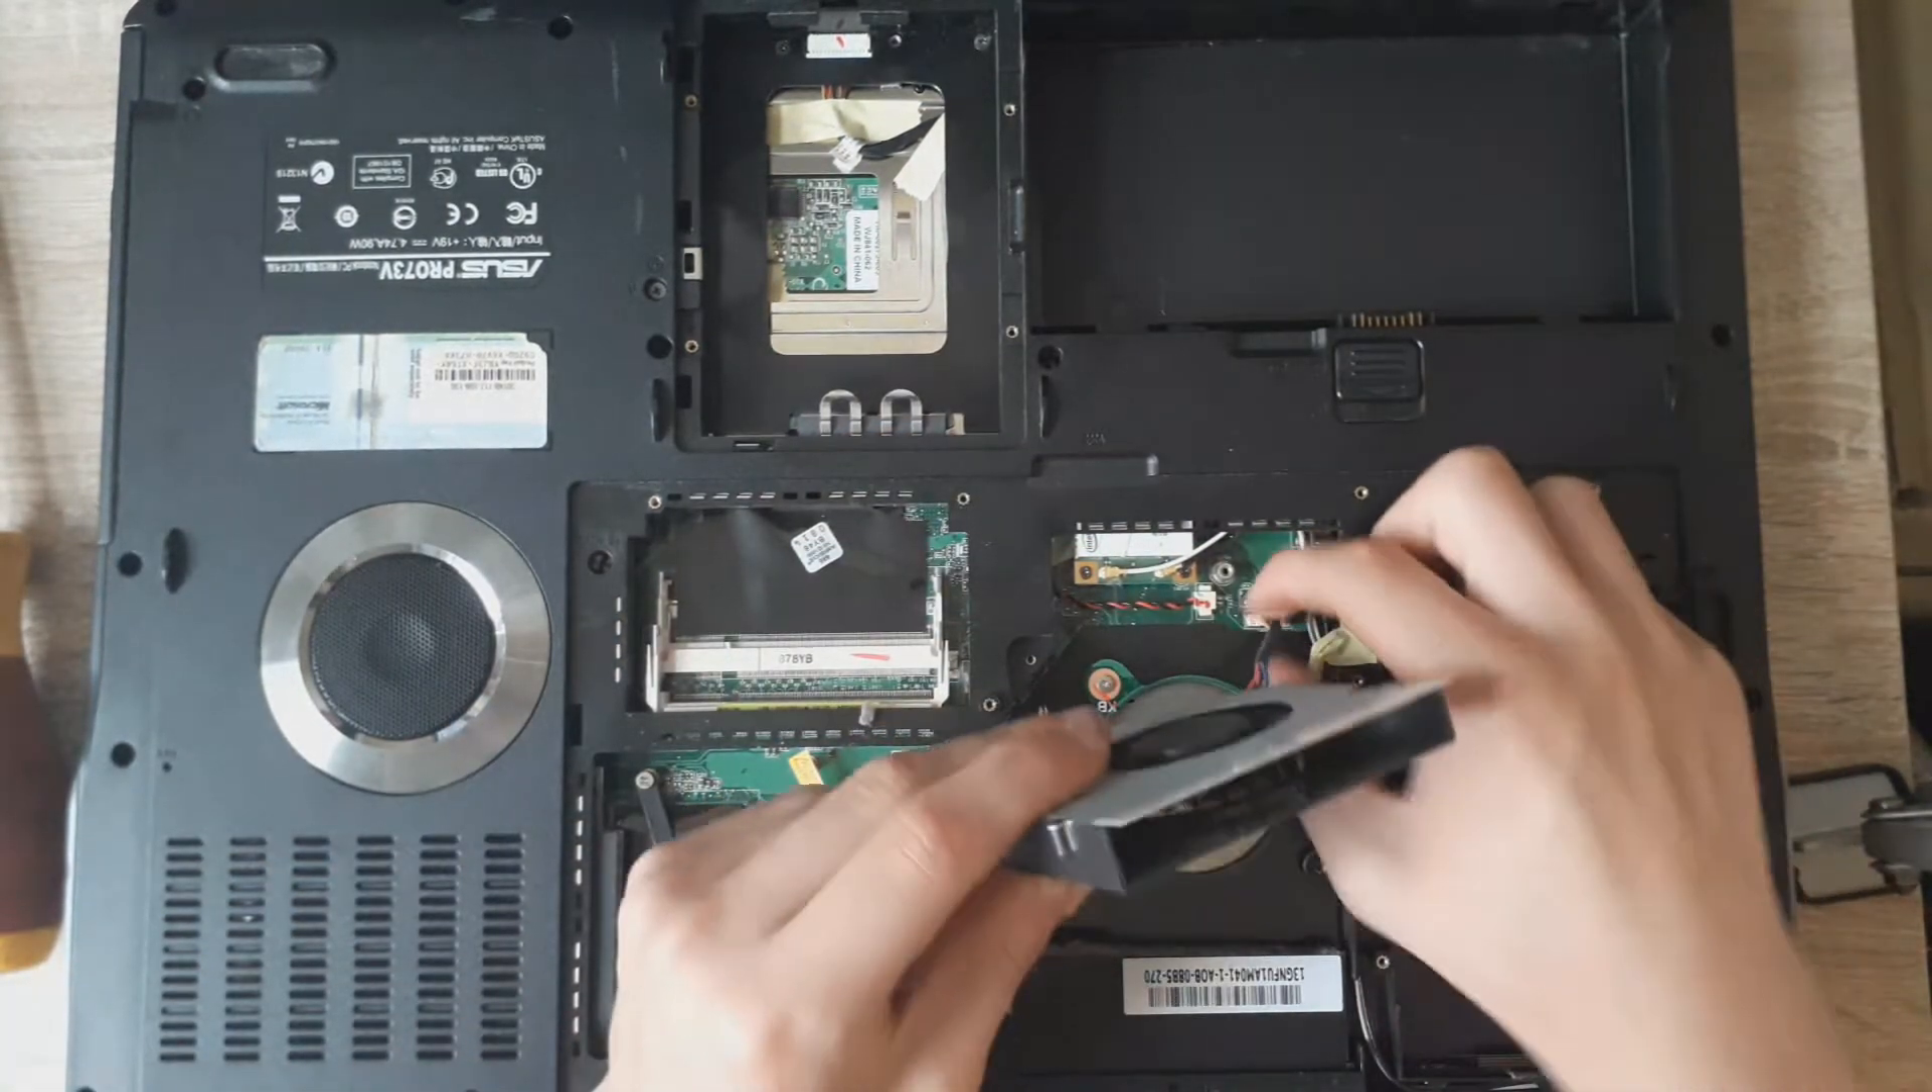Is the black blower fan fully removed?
No.